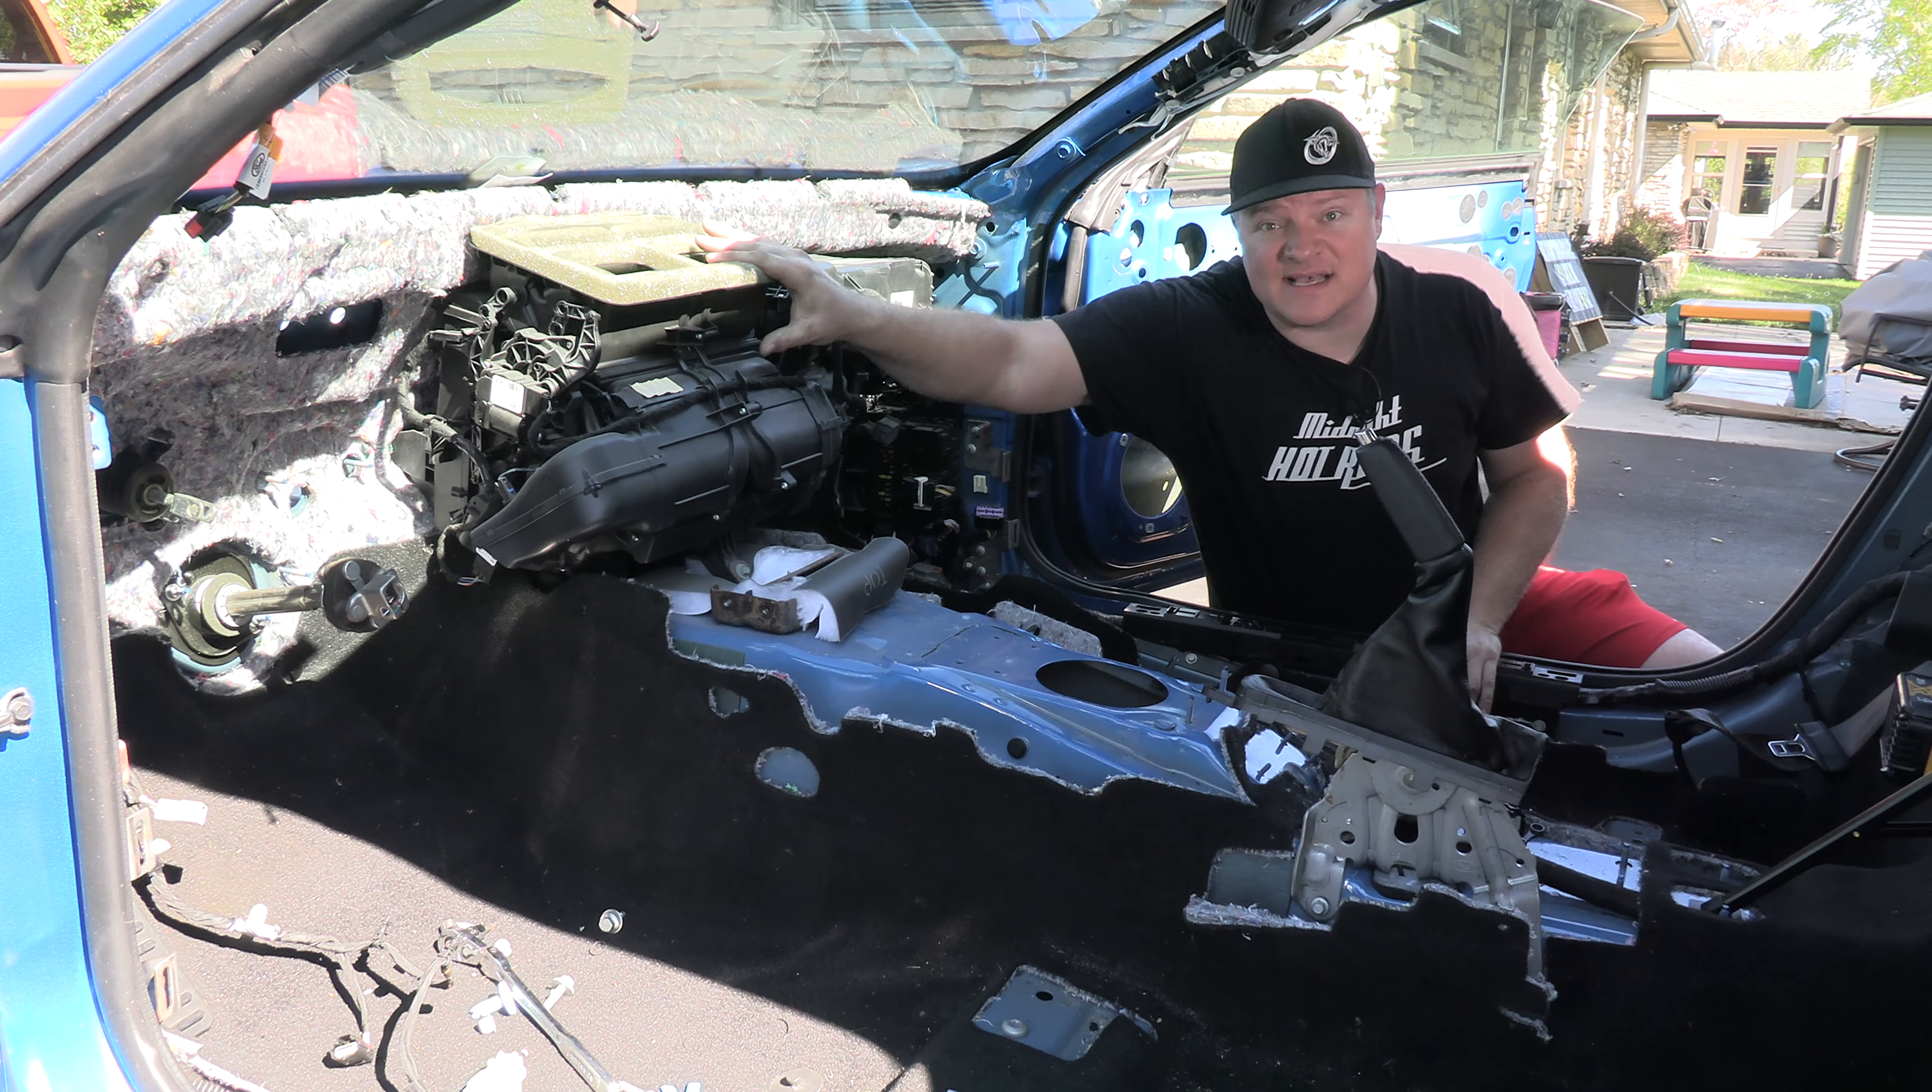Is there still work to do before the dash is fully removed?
No.